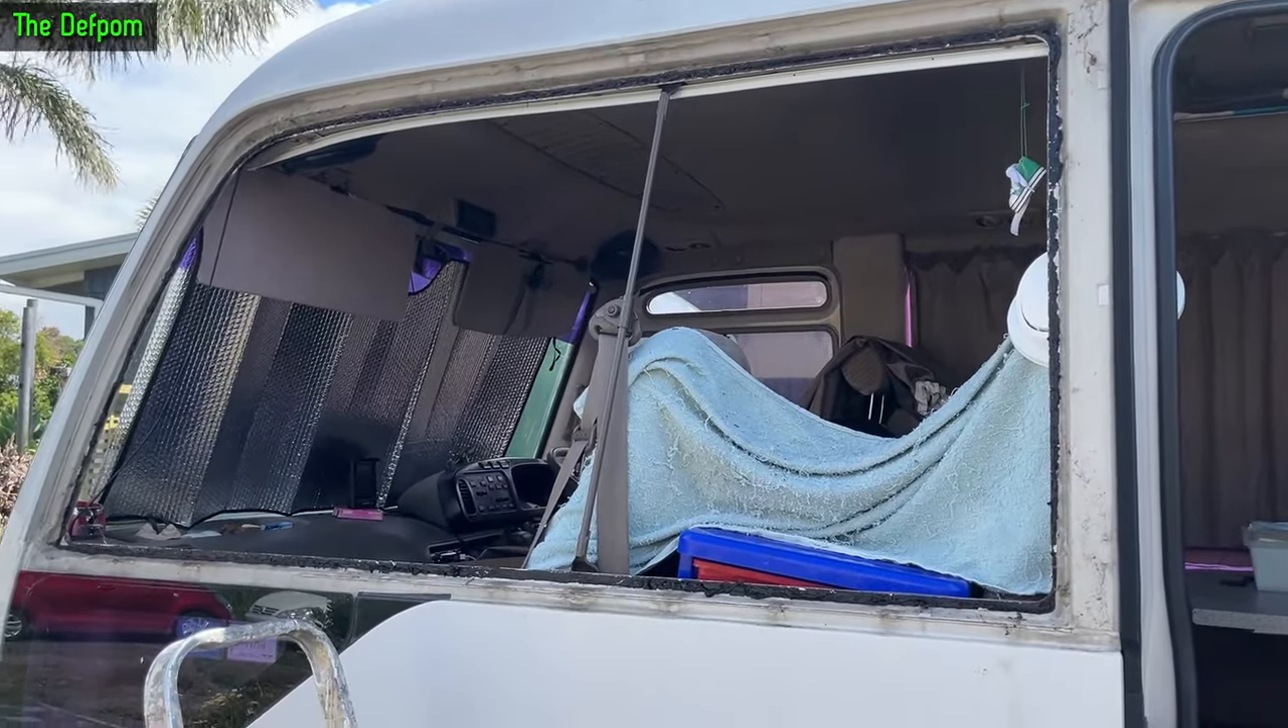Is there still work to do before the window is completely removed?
No.